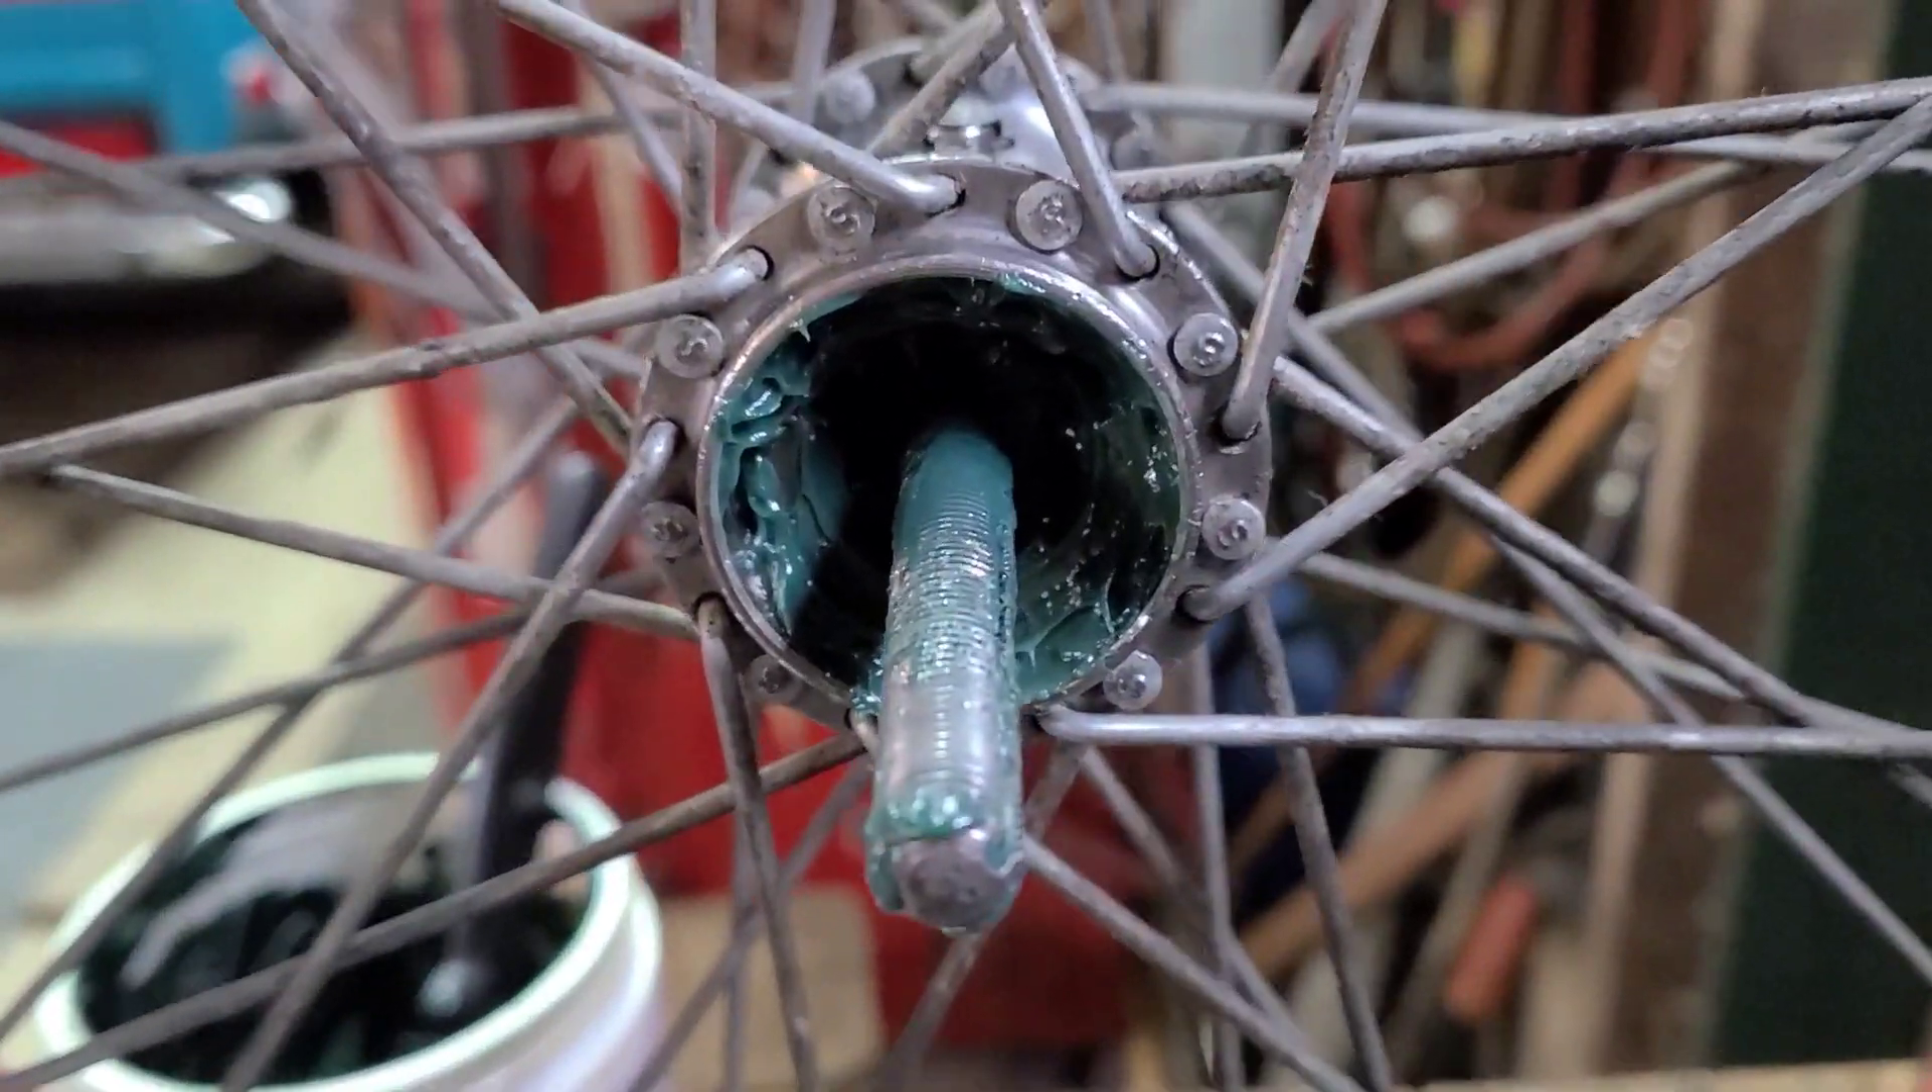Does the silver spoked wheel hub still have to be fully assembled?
Yes.